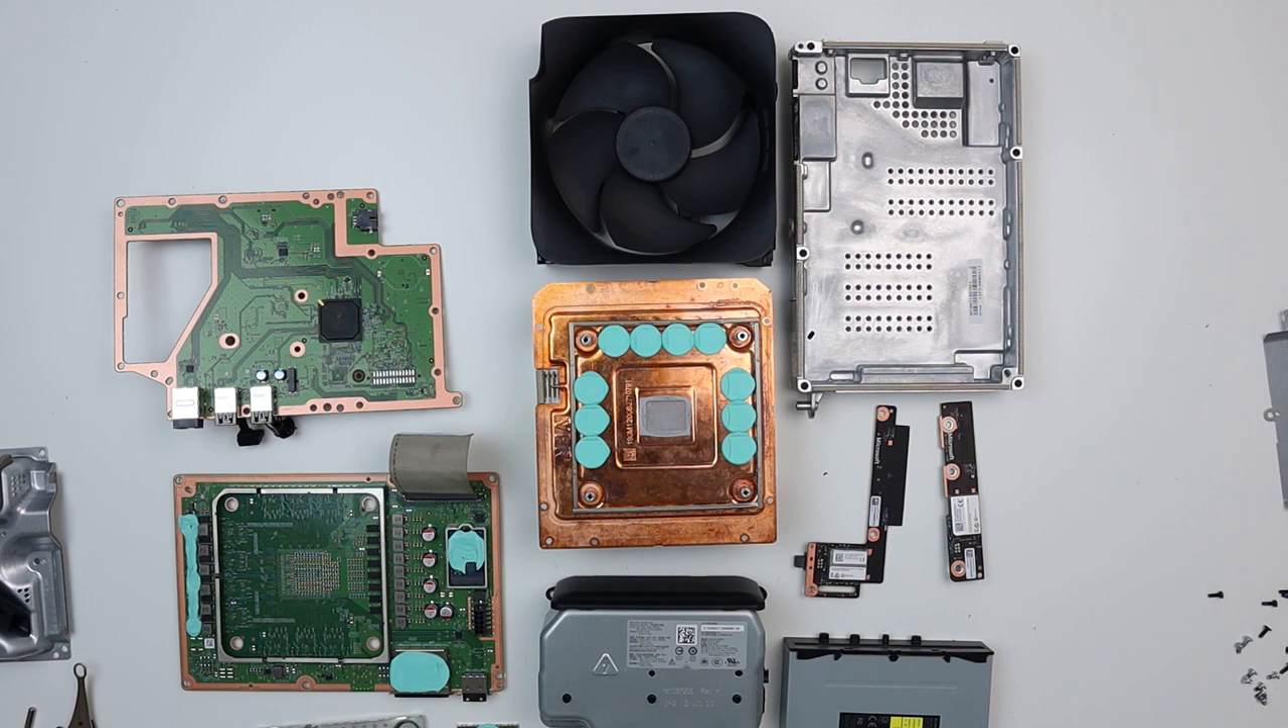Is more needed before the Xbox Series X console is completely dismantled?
No.